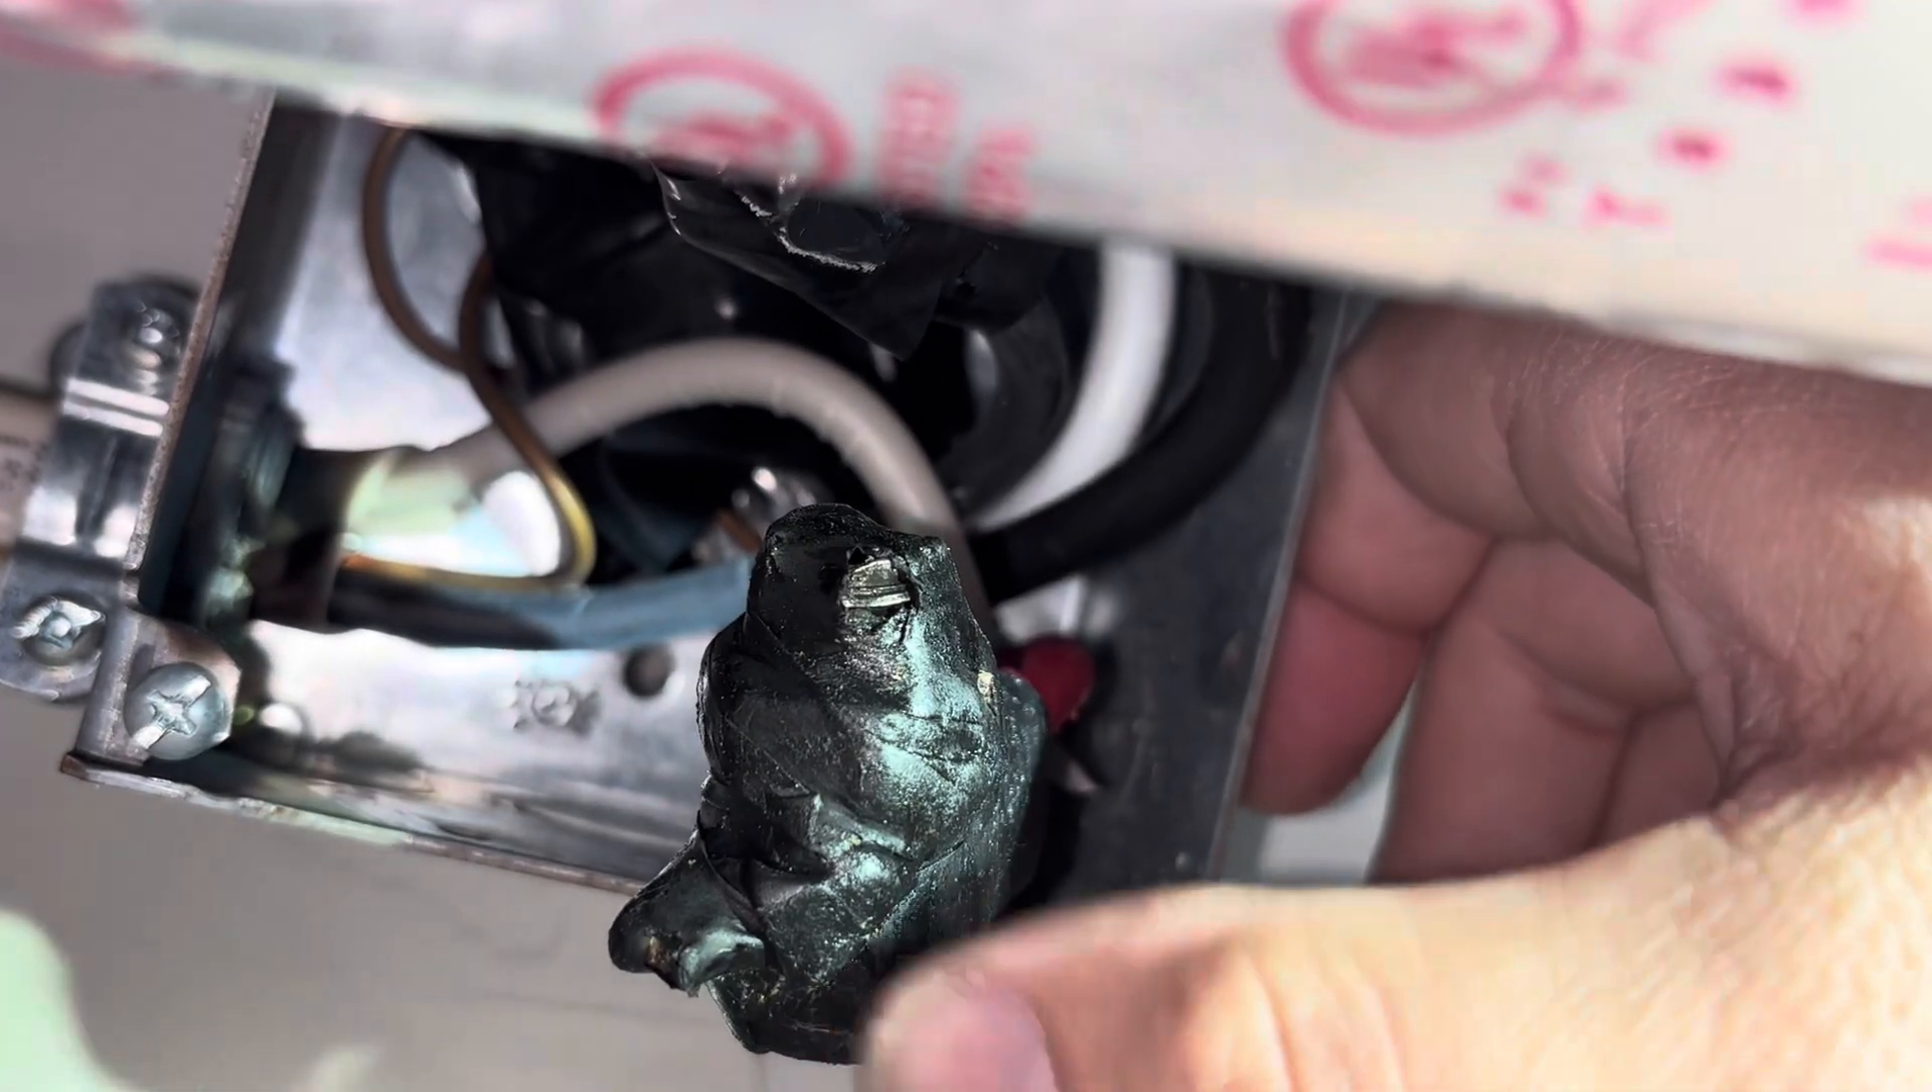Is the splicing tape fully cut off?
No.